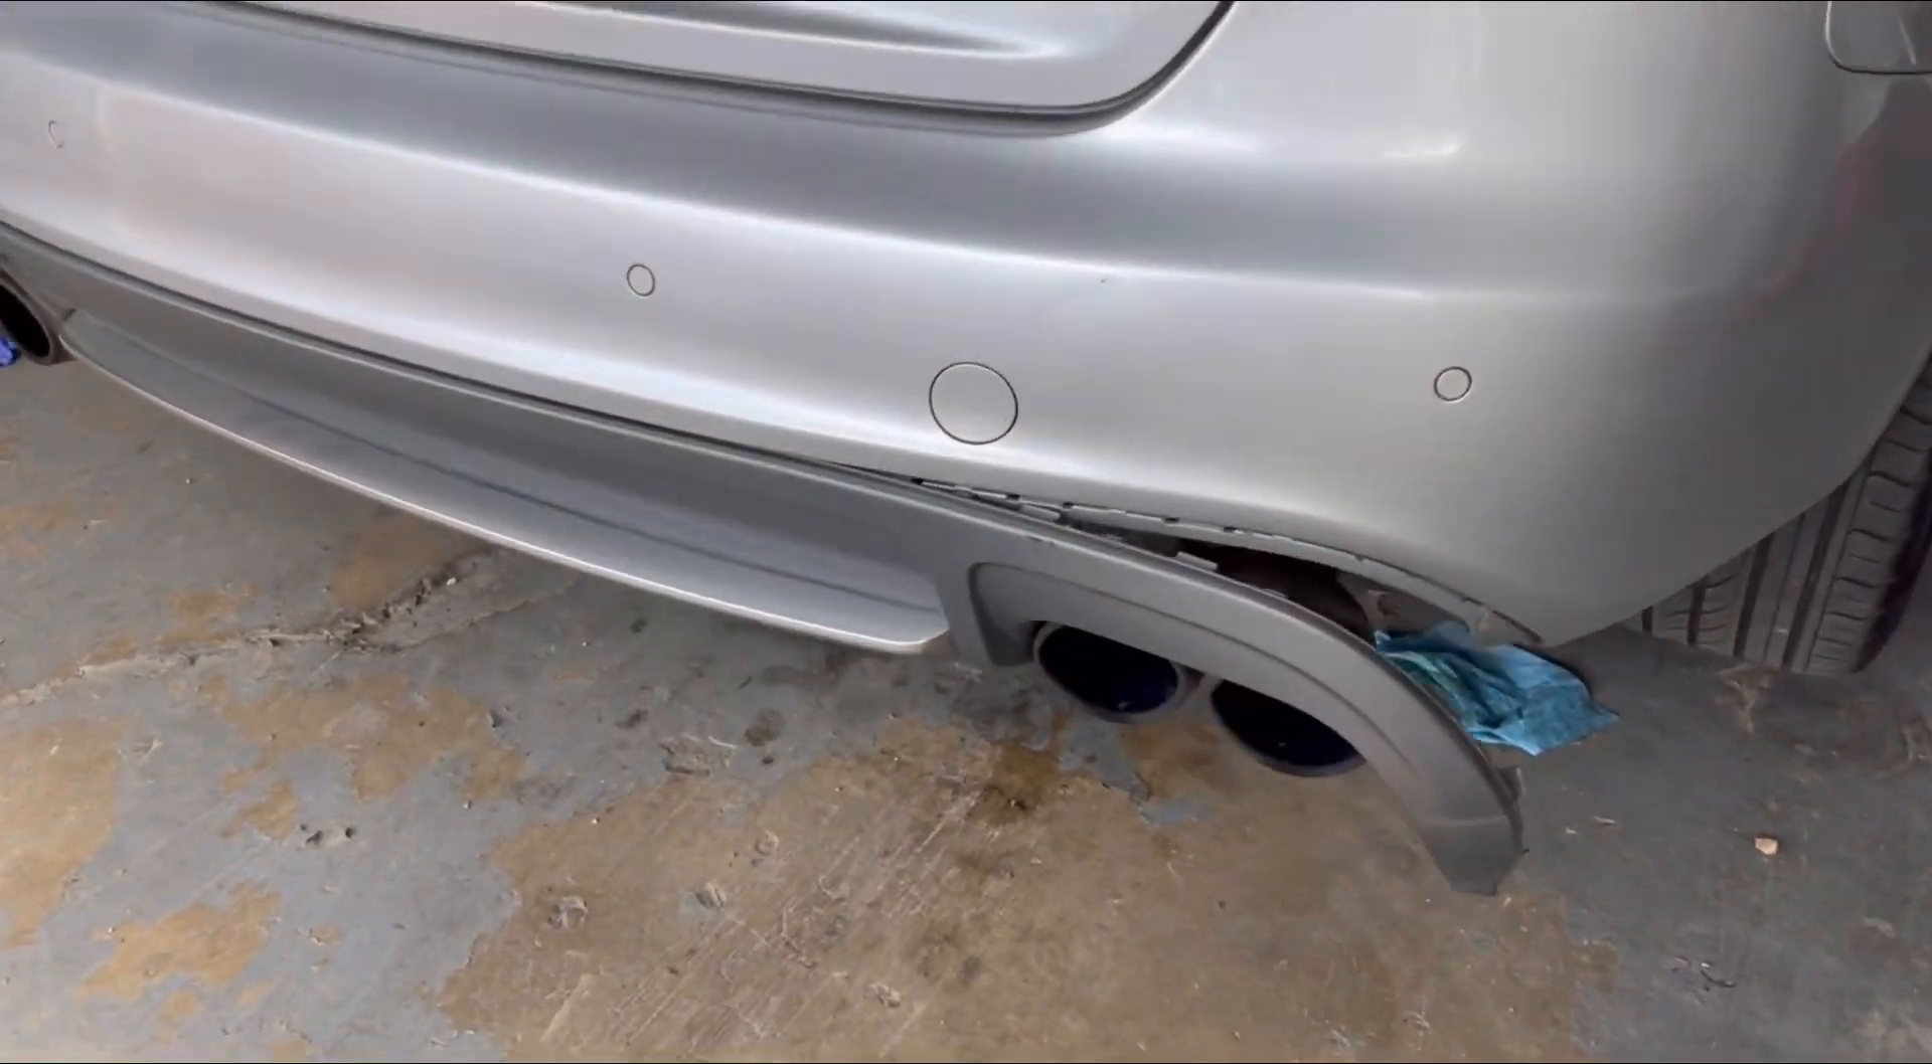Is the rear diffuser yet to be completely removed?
Yes.